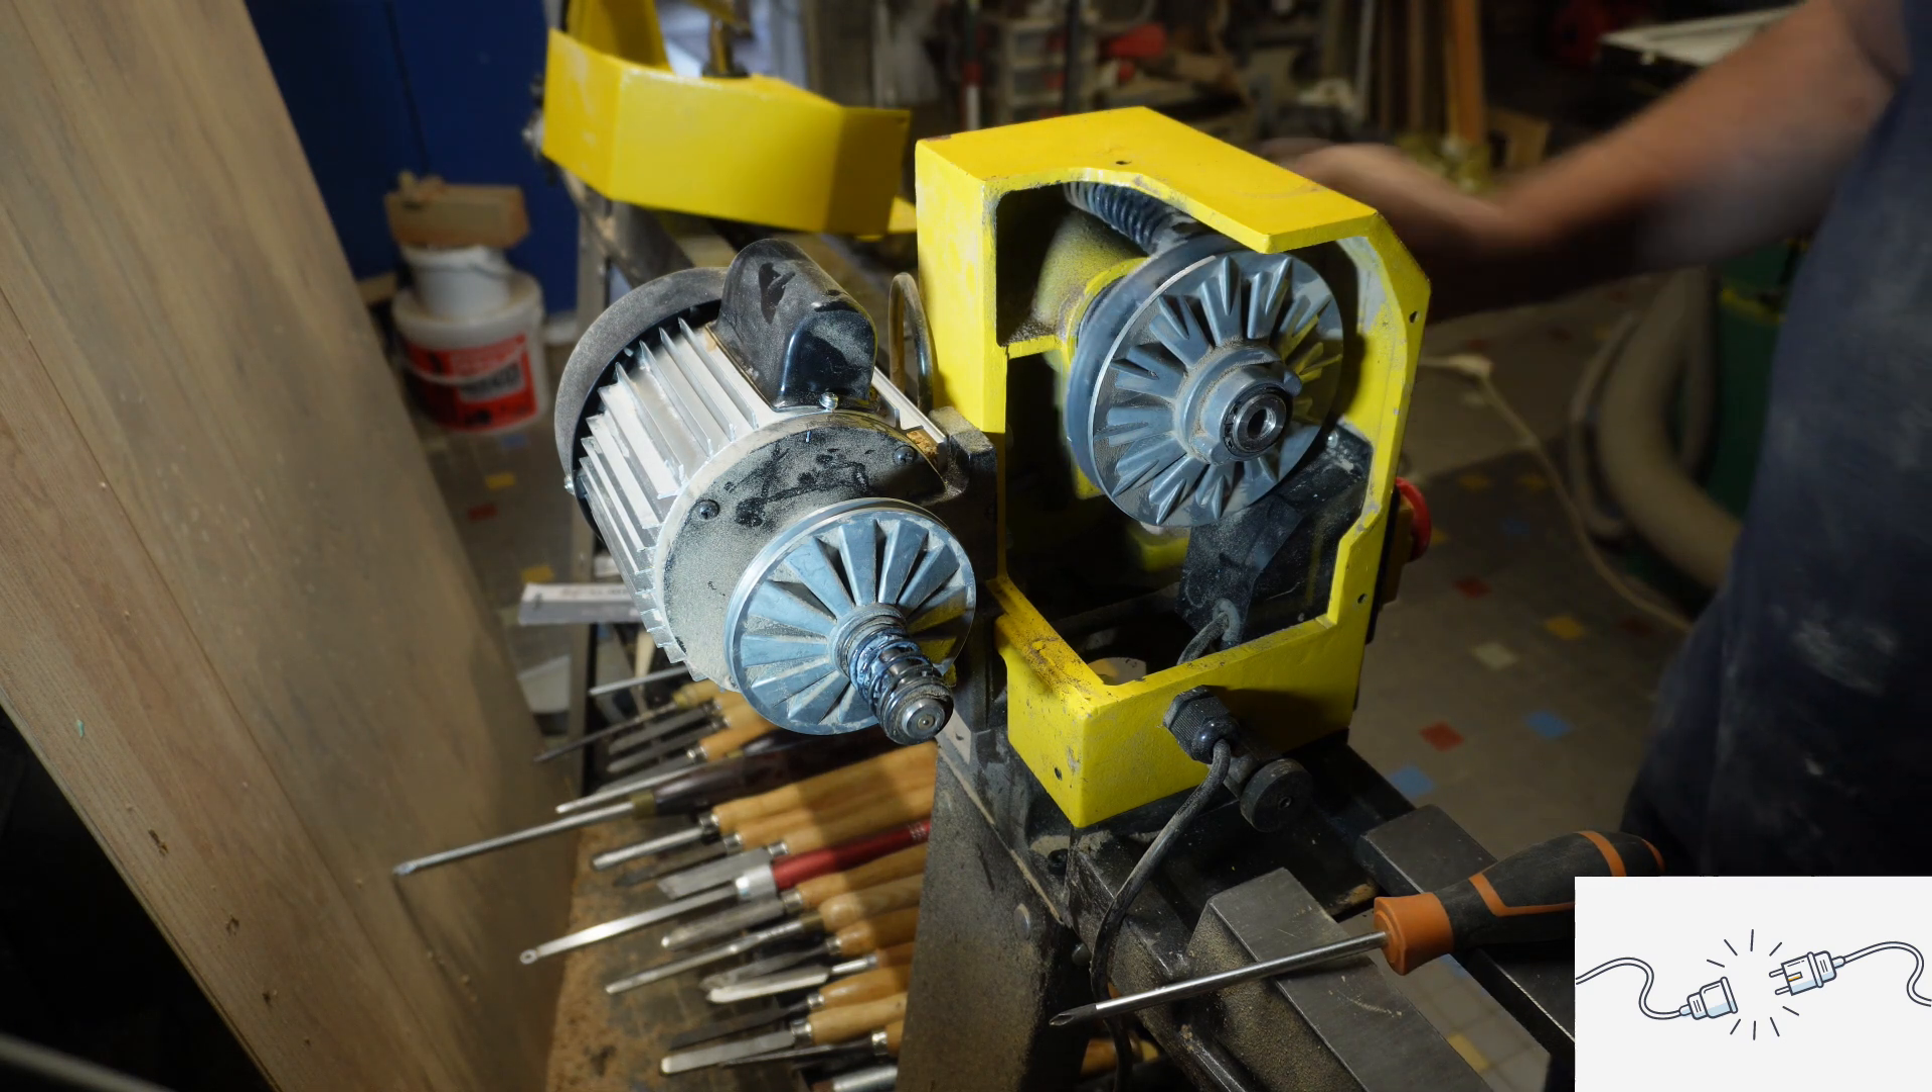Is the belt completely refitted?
No.